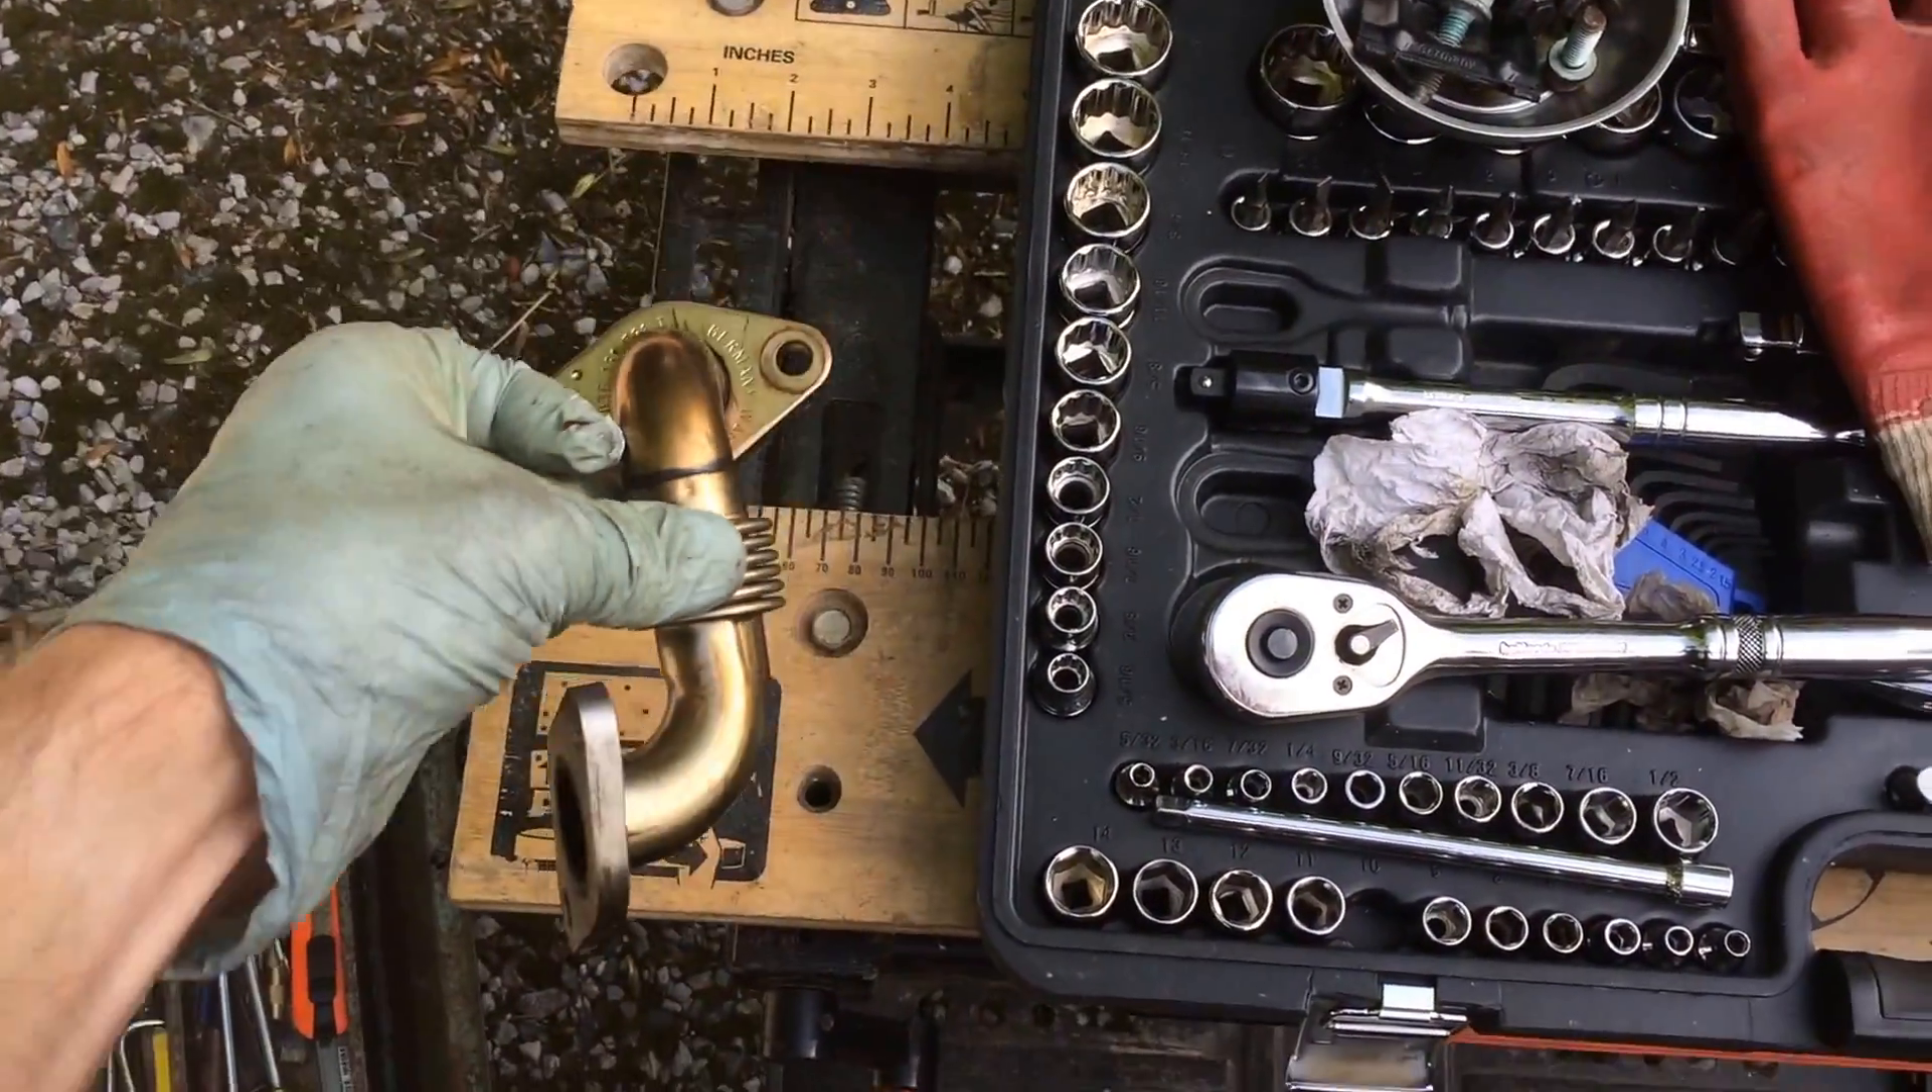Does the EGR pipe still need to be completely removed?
No.